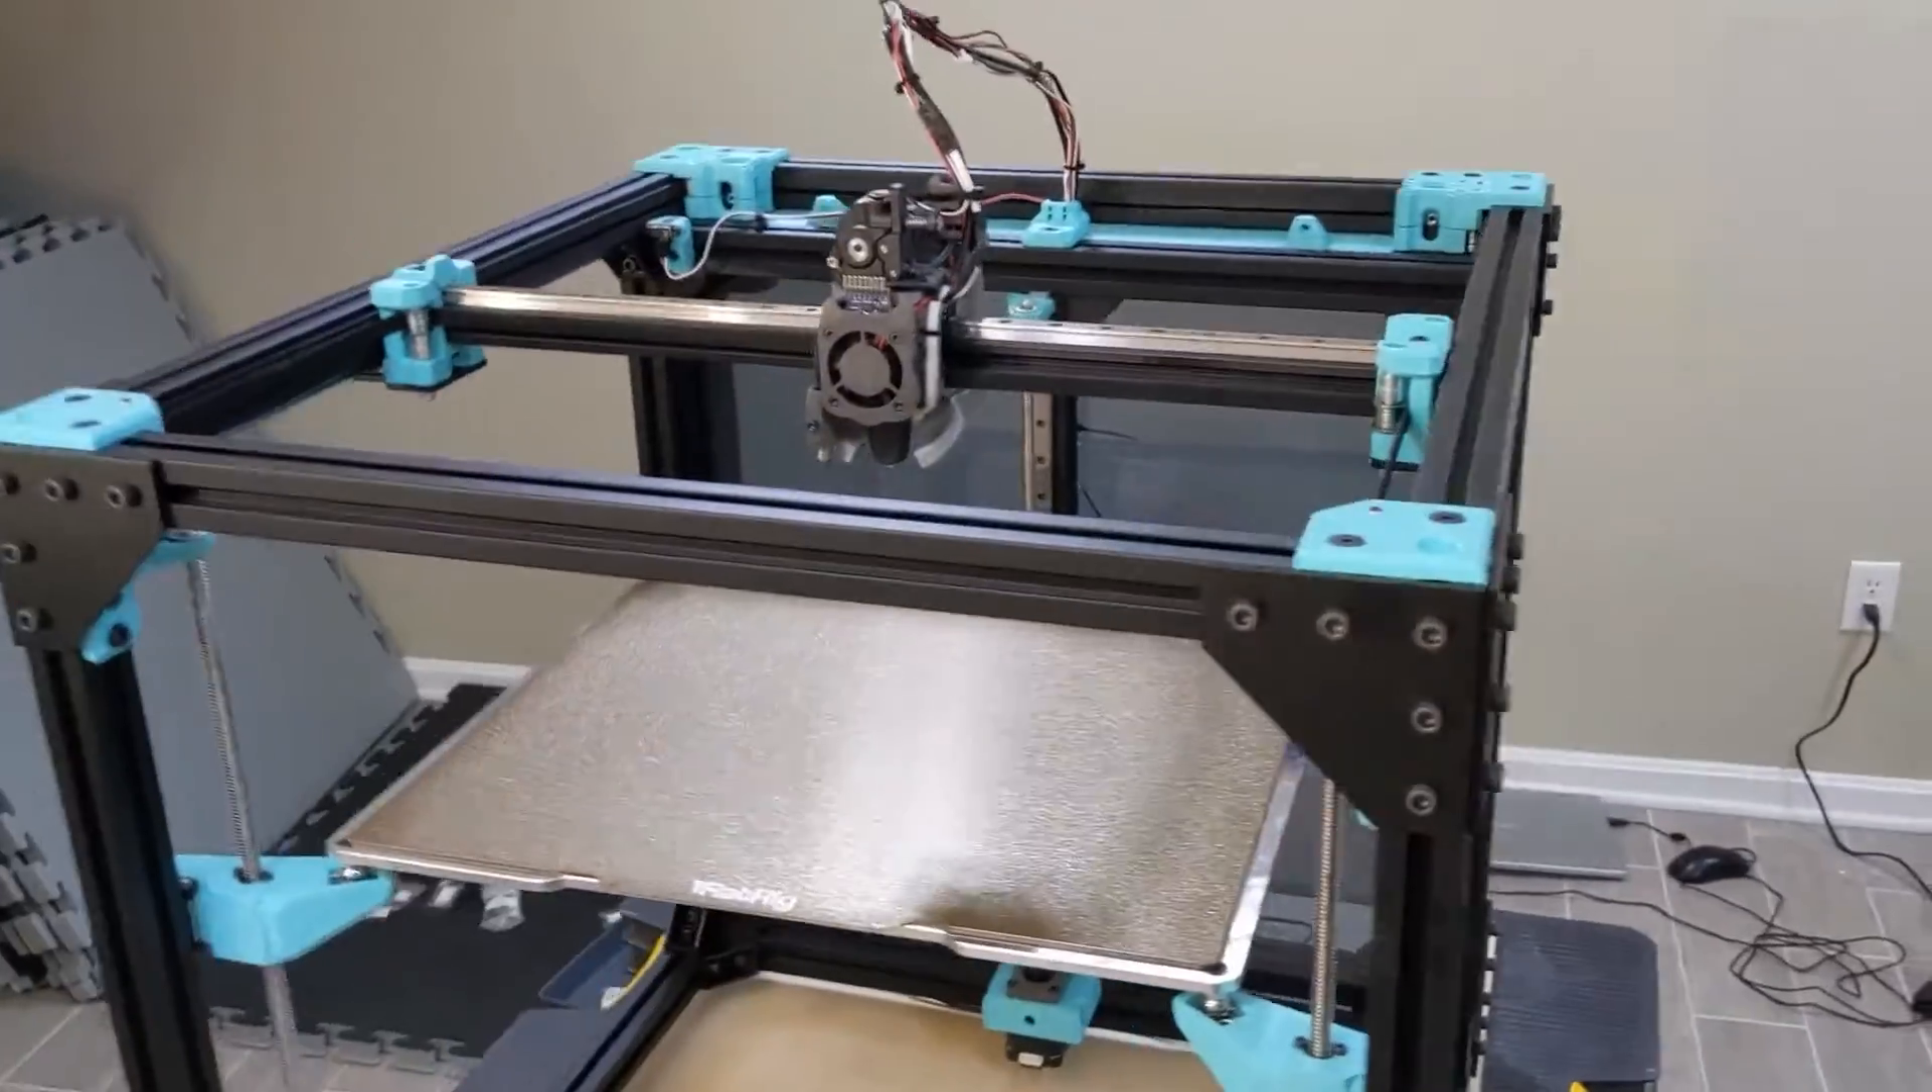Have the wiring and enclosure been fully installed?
No.